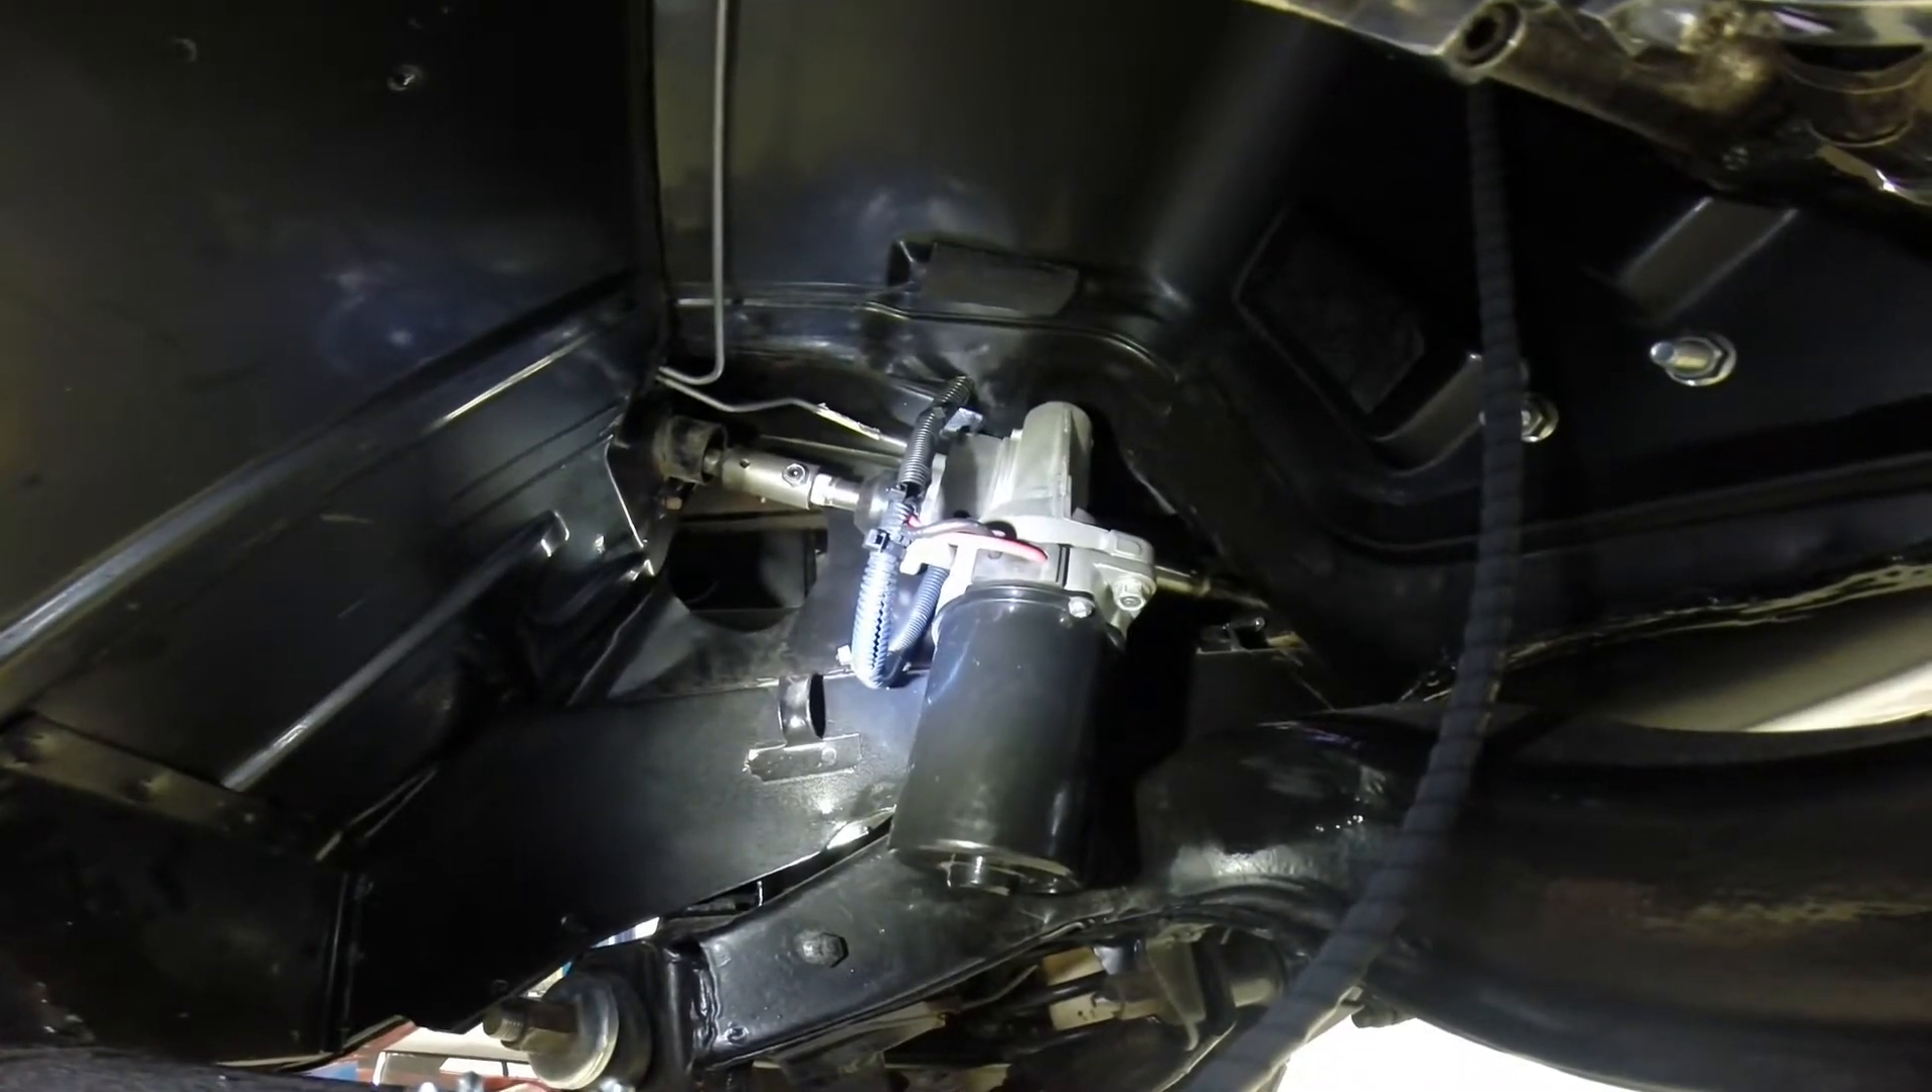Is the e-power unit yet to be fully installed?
No.